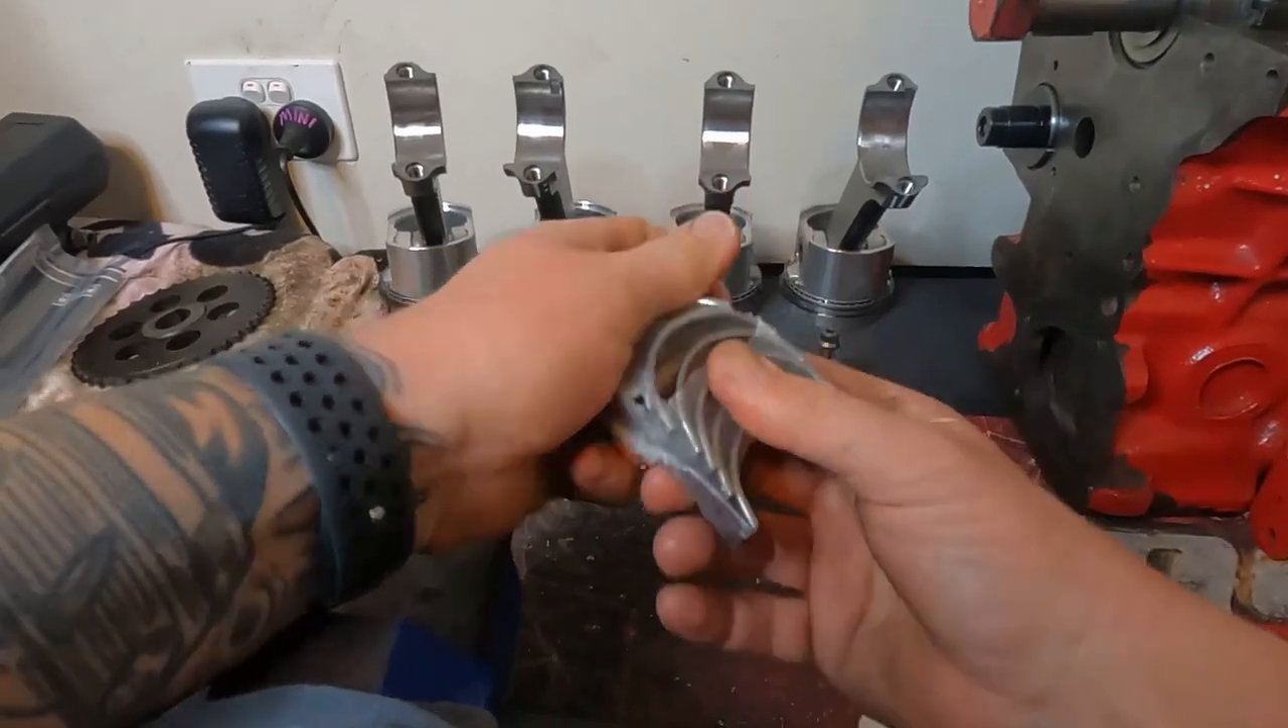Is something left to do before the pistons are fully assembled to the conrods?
No.